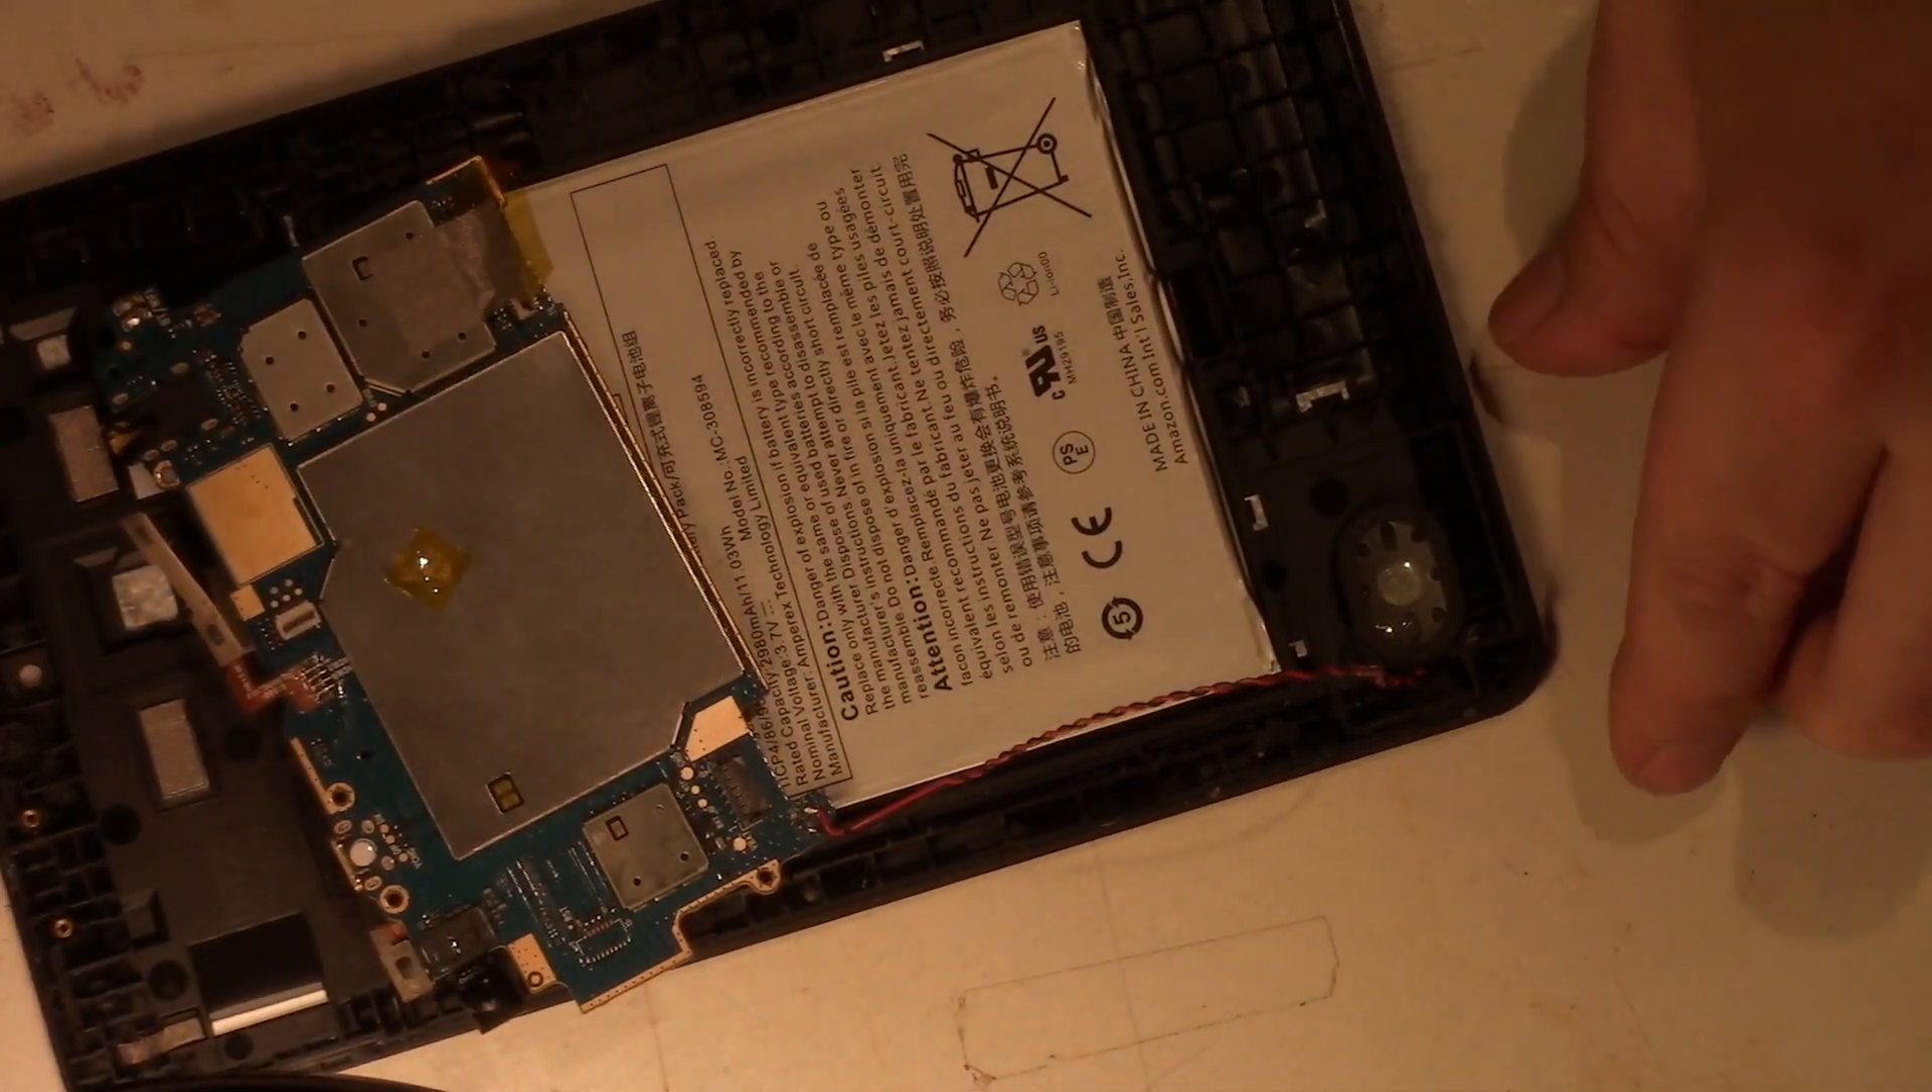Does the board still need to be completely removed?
Yes.